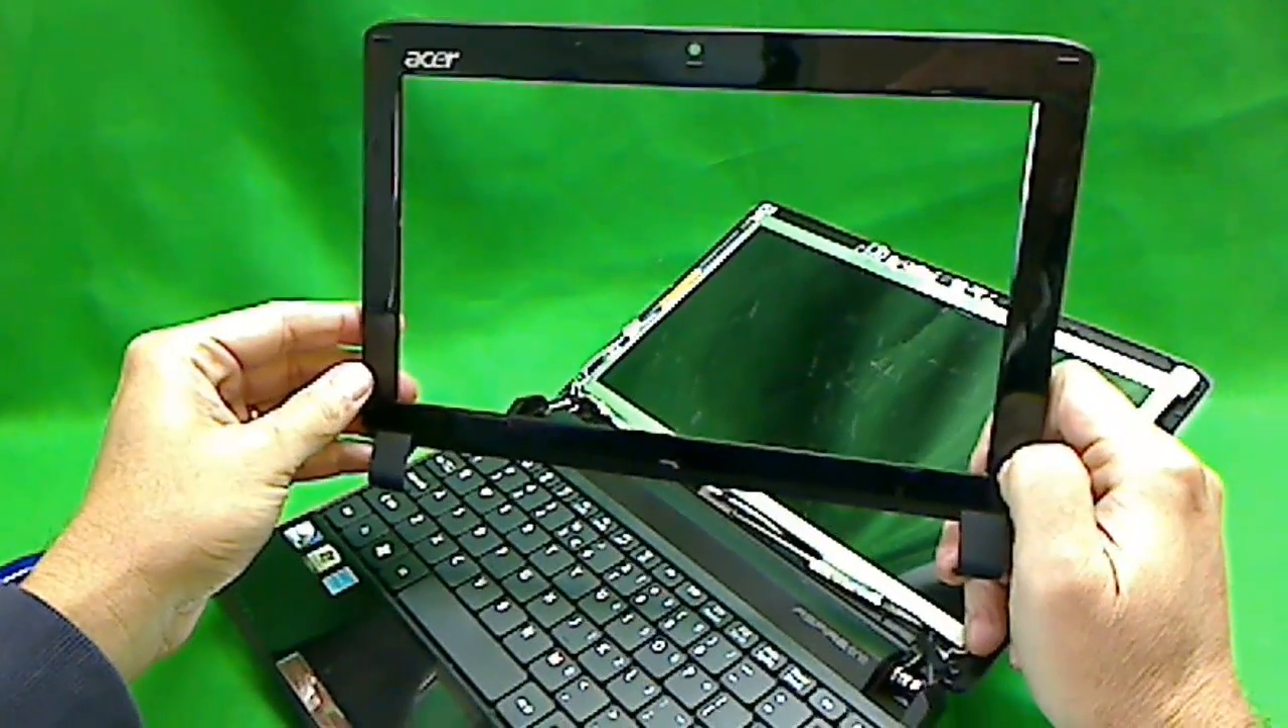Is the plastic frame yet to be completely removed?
No.